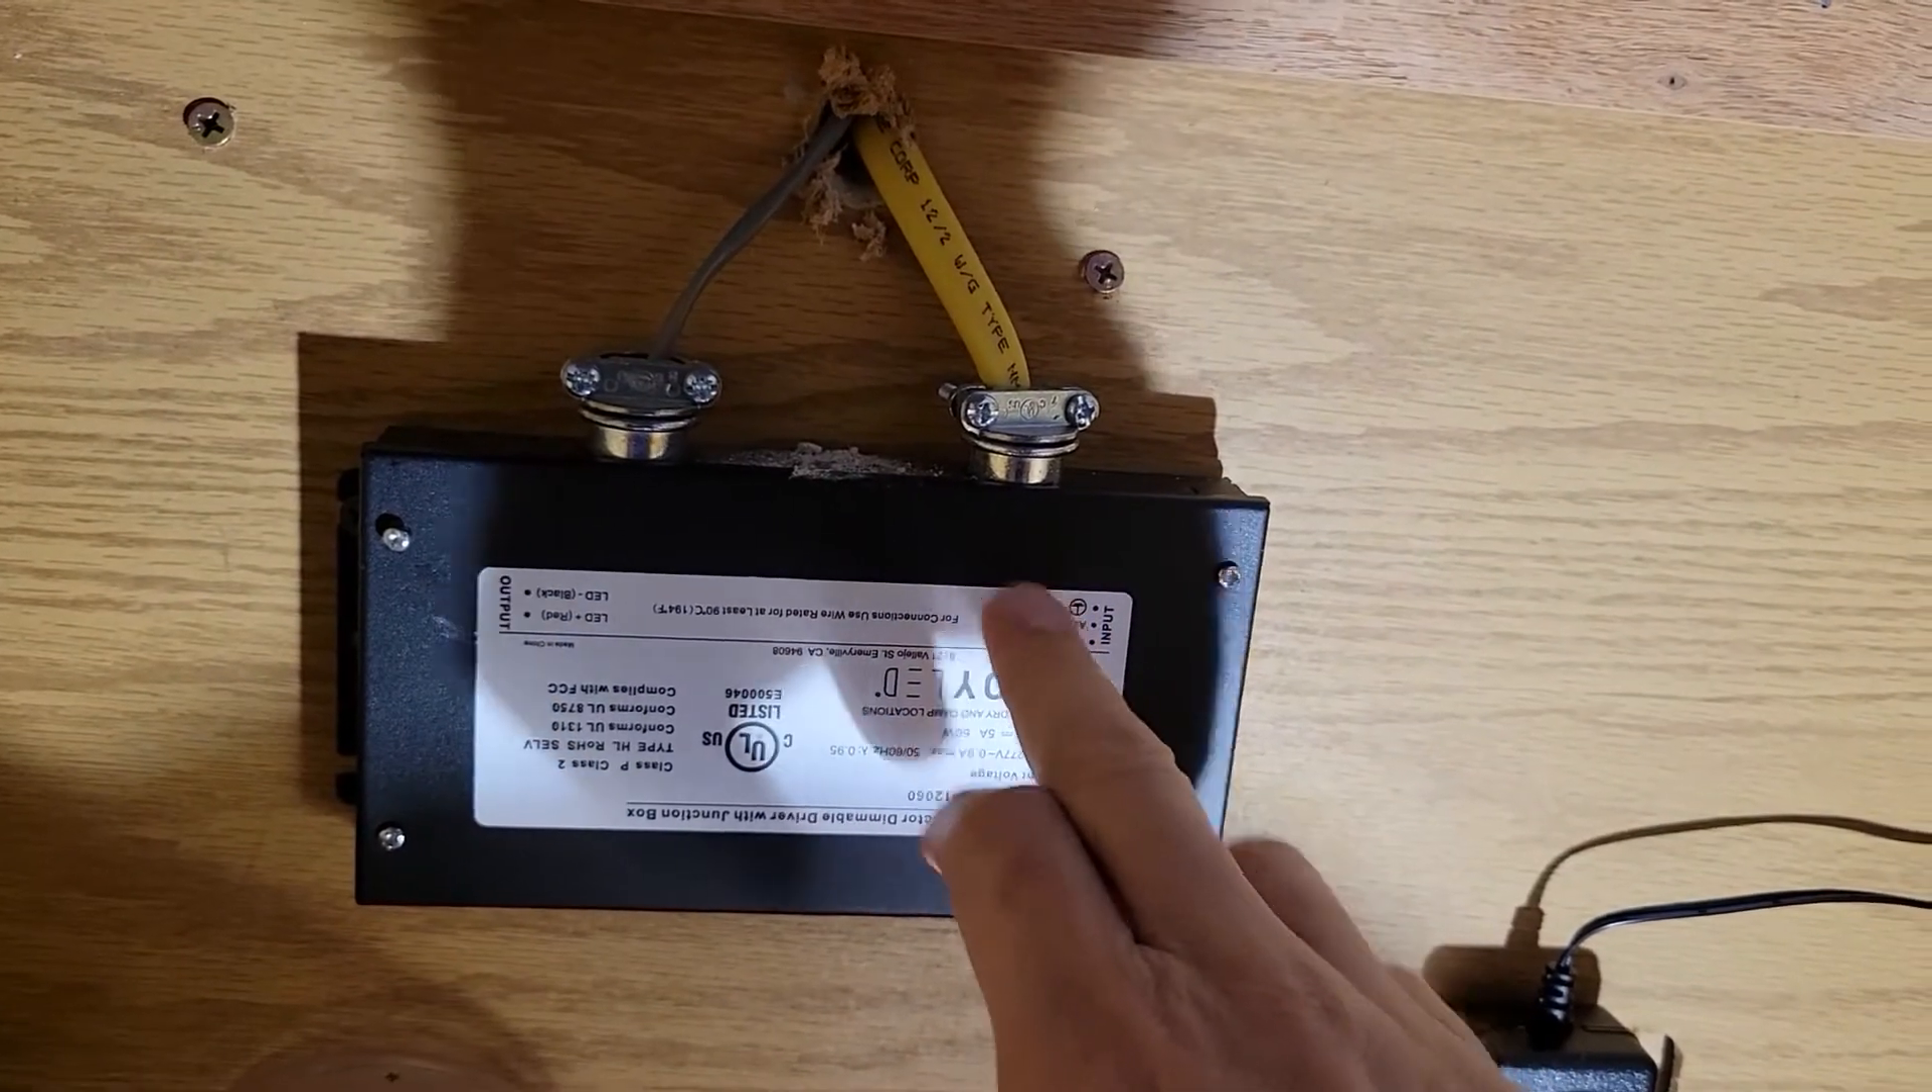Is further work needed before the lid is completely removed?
Yes.